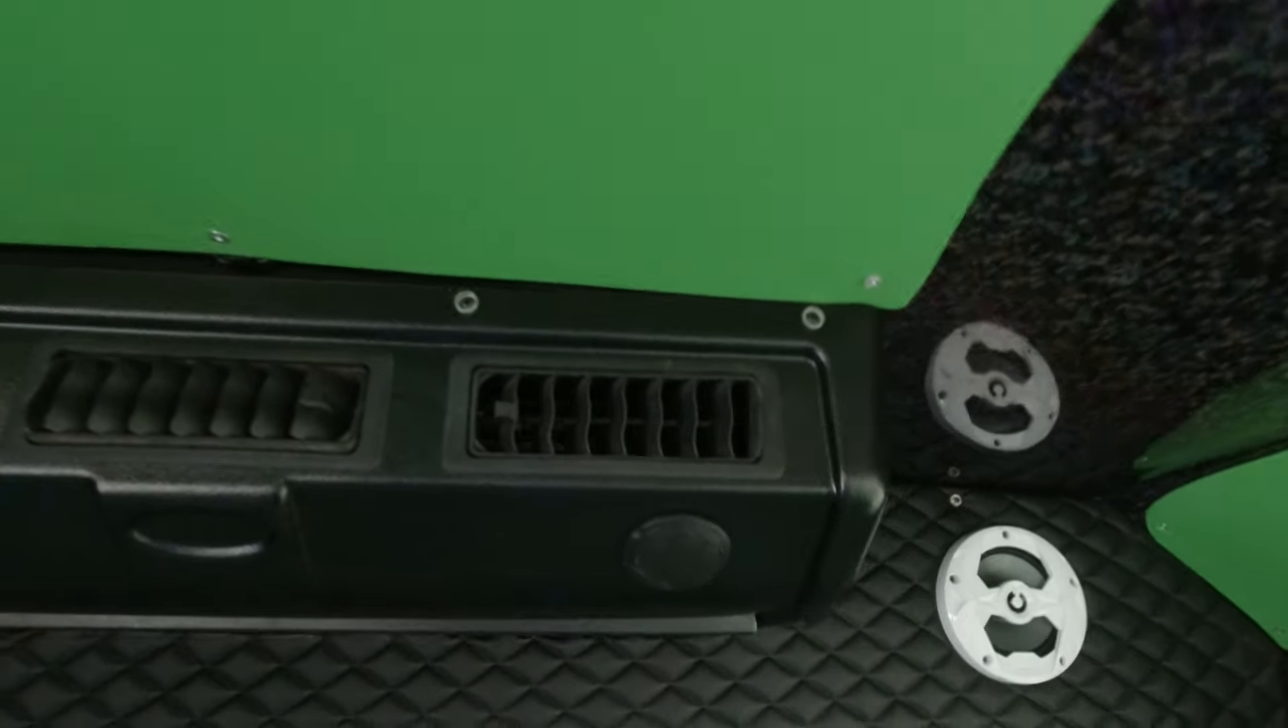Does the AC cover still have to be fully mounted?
No.